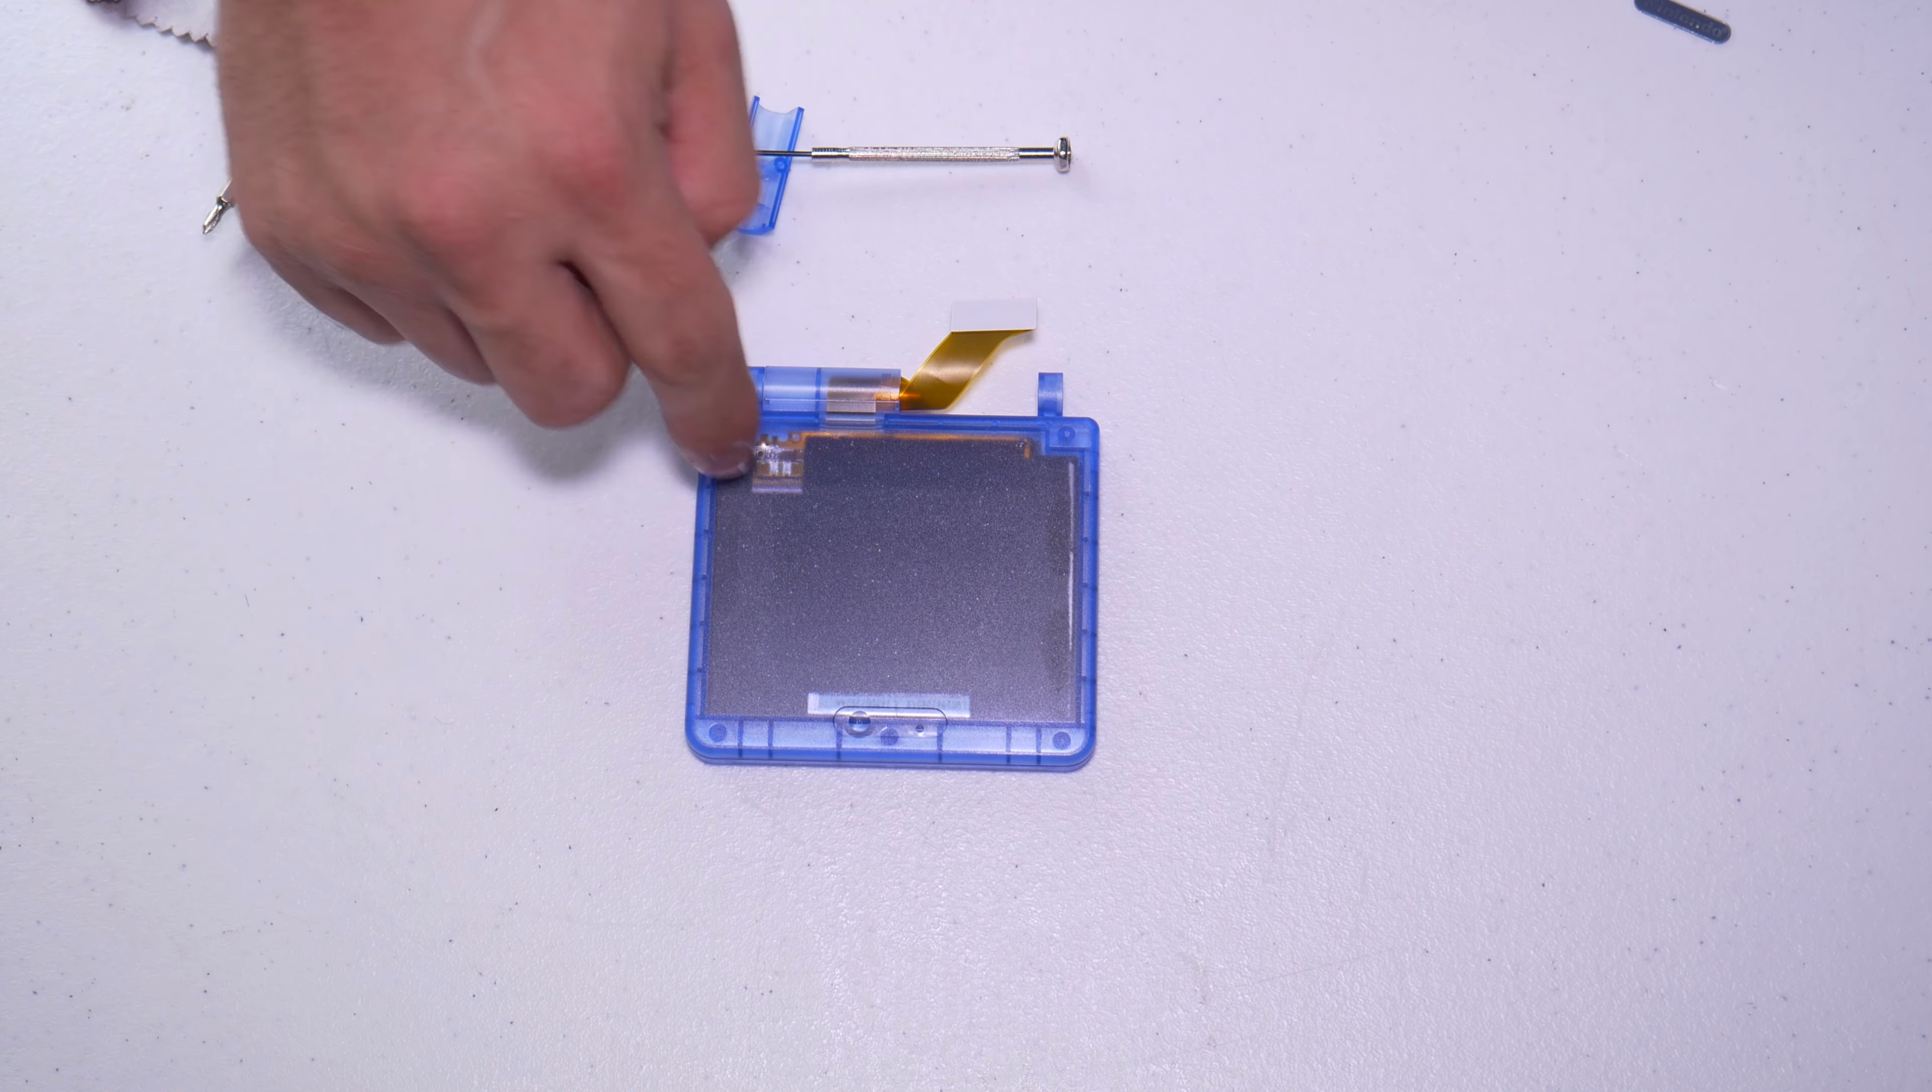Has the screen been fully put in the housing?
Yes.